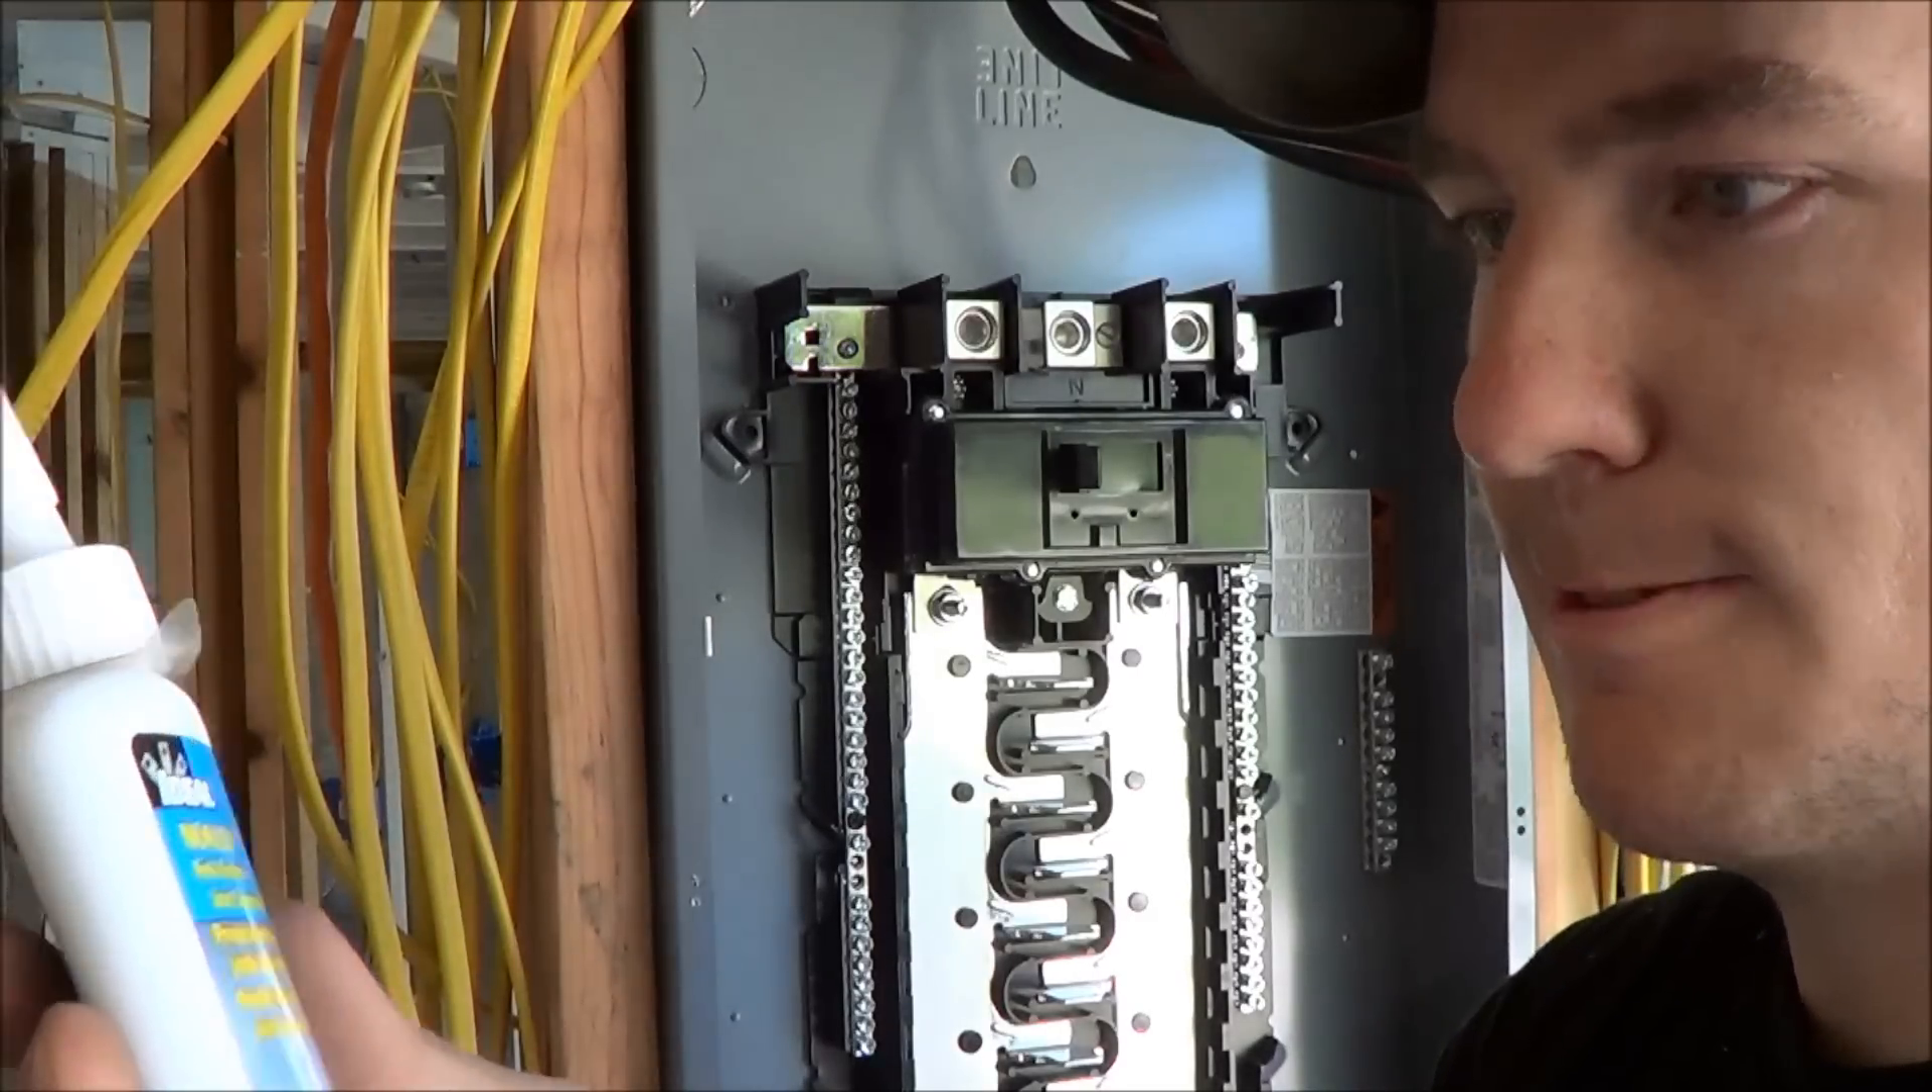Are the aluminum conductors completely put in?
No.